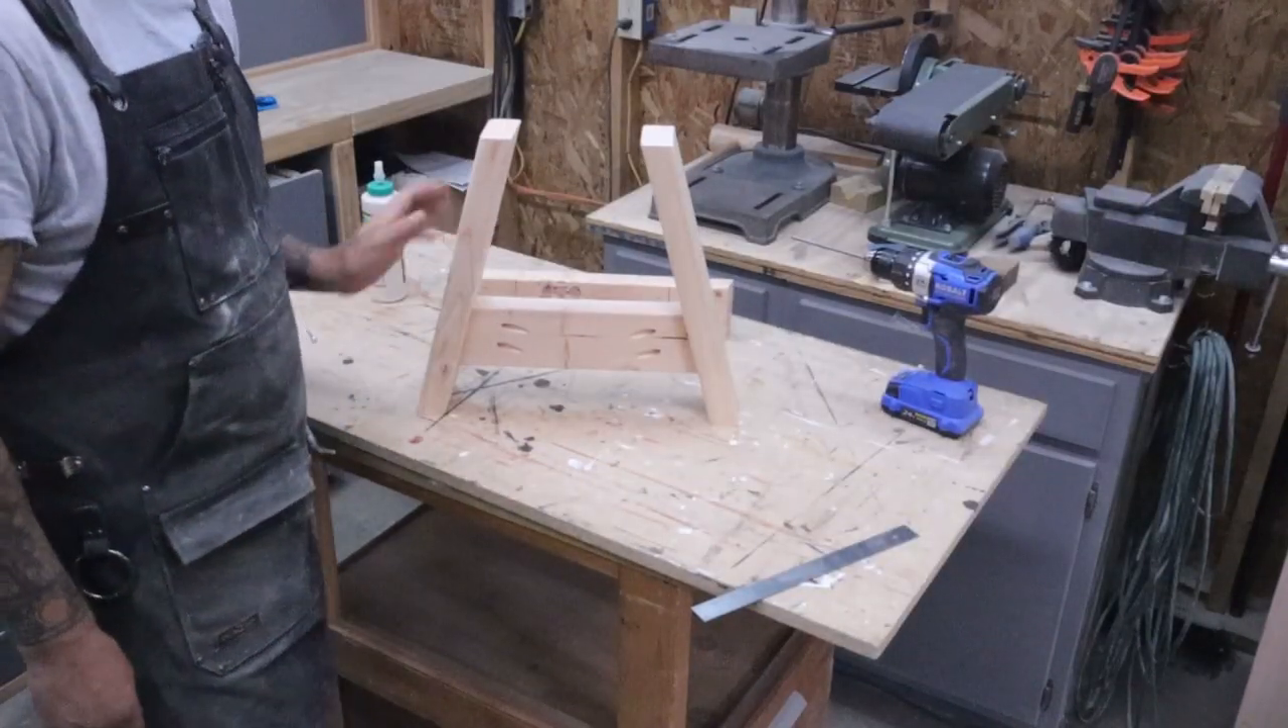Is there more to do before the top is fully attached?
Yes.